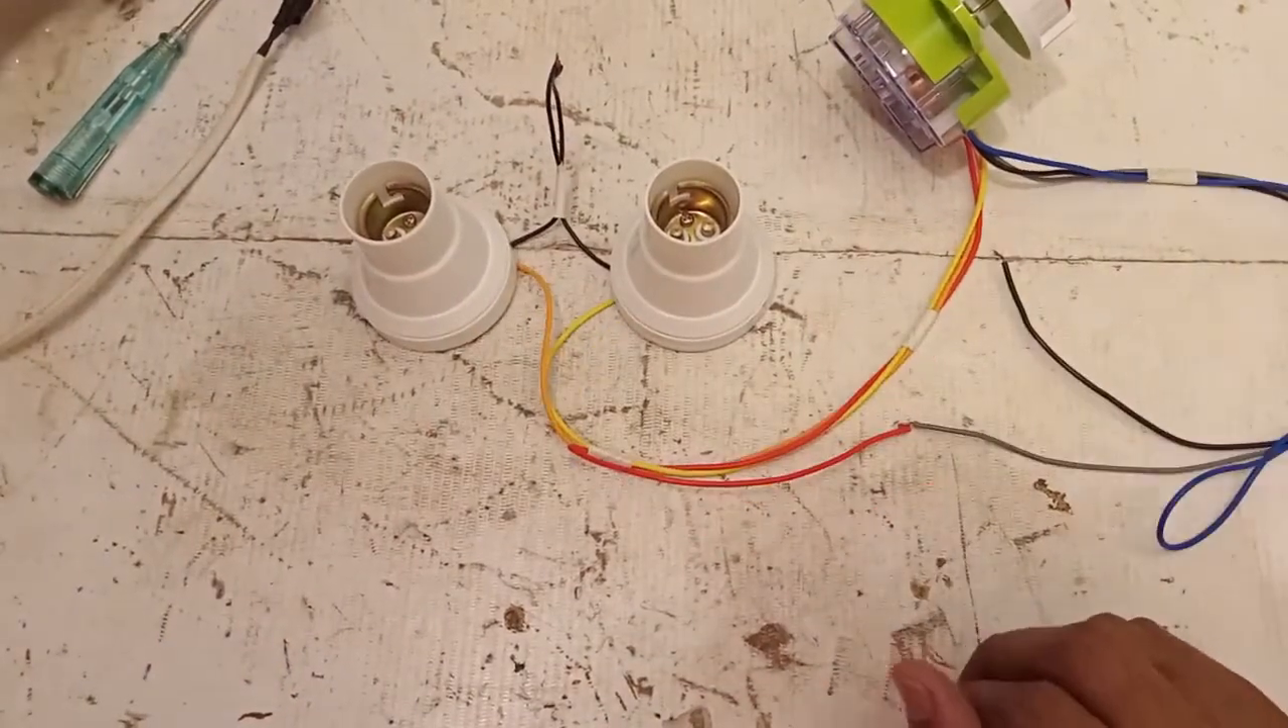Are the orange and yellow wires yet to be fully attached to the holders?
No.